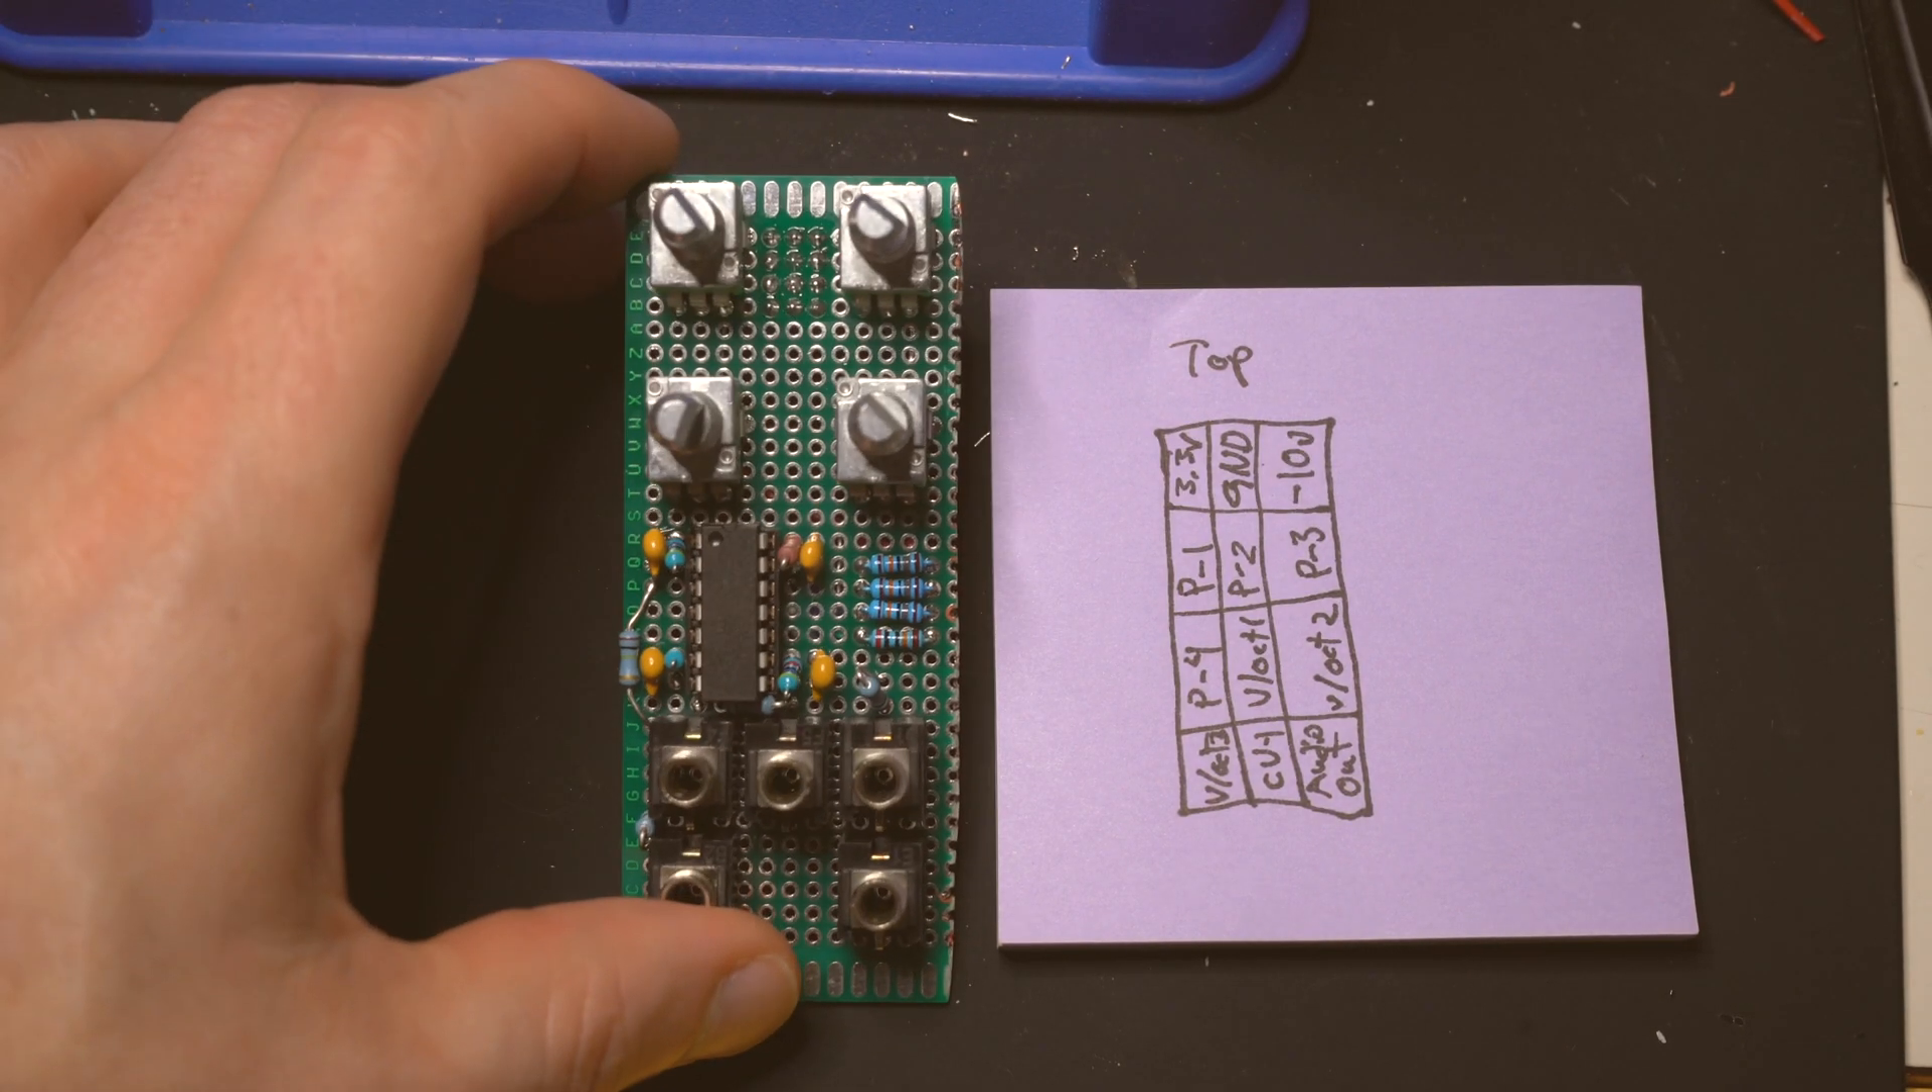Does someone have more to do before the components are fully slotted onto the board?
No.